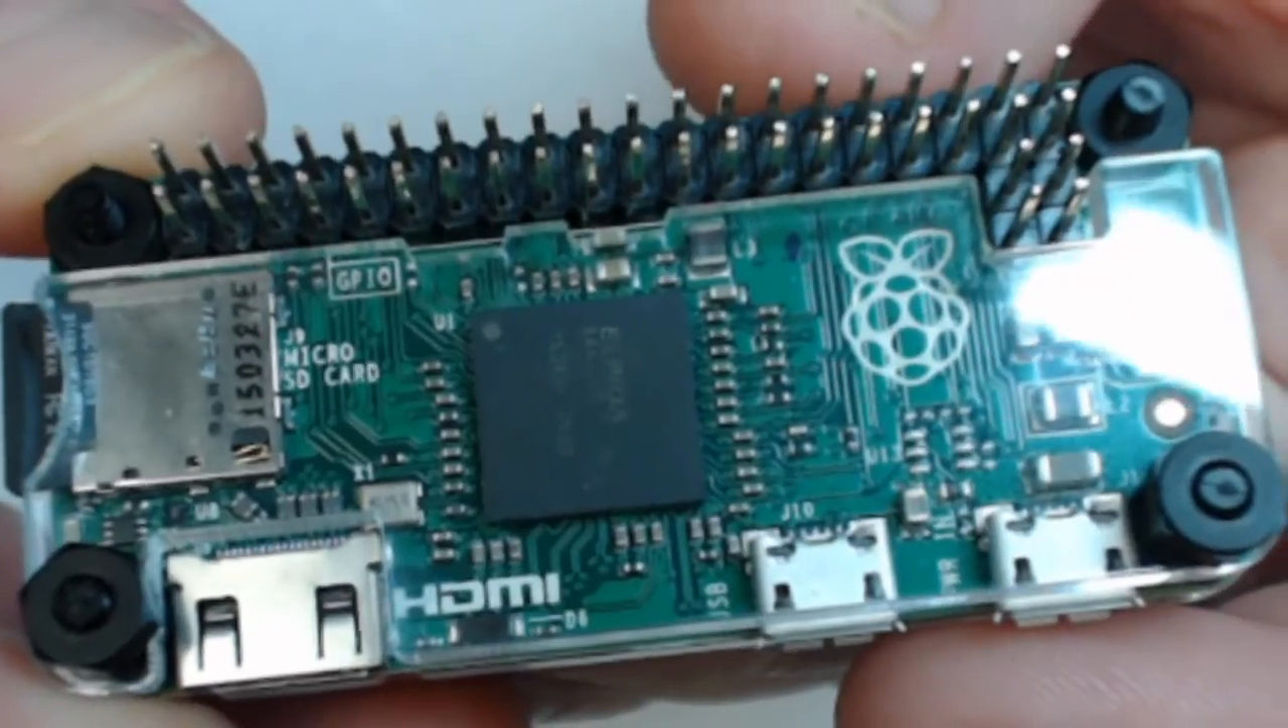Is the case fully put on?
Yes.